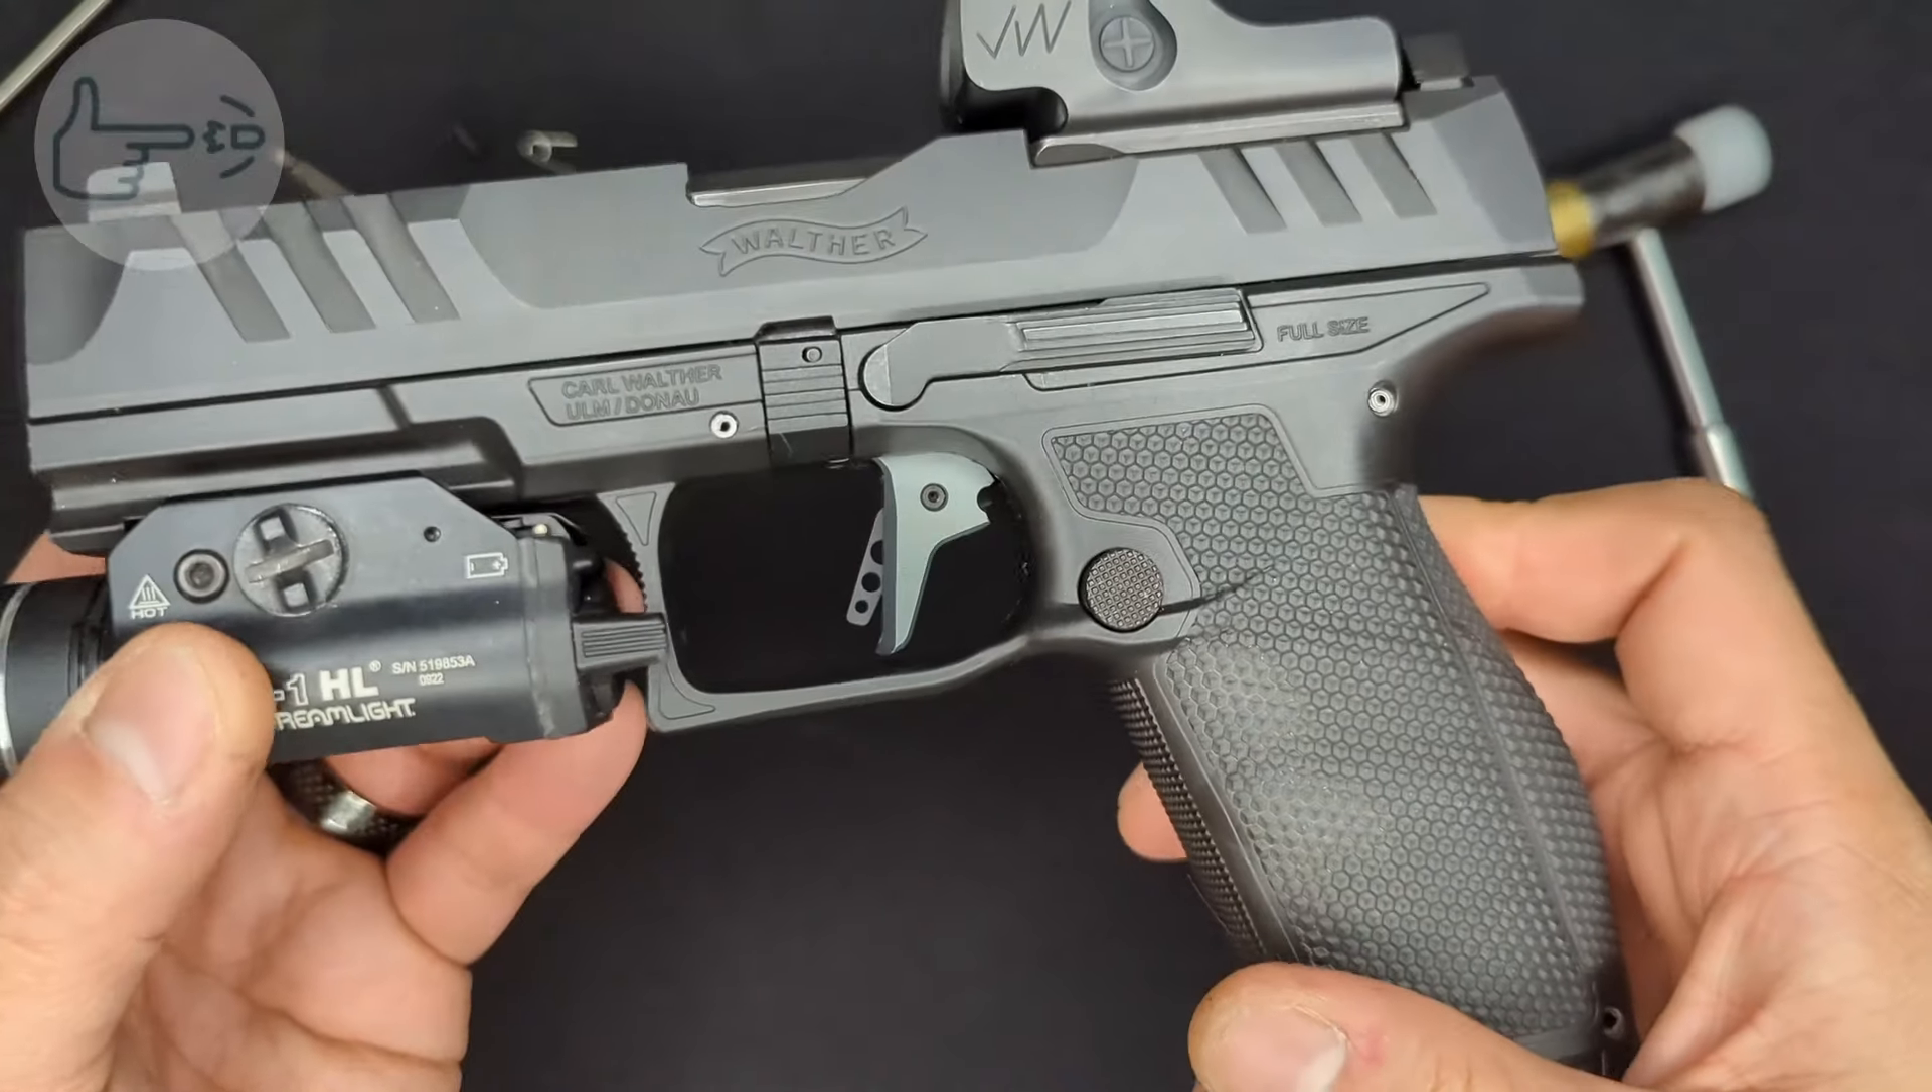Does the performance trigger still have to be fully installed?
No.